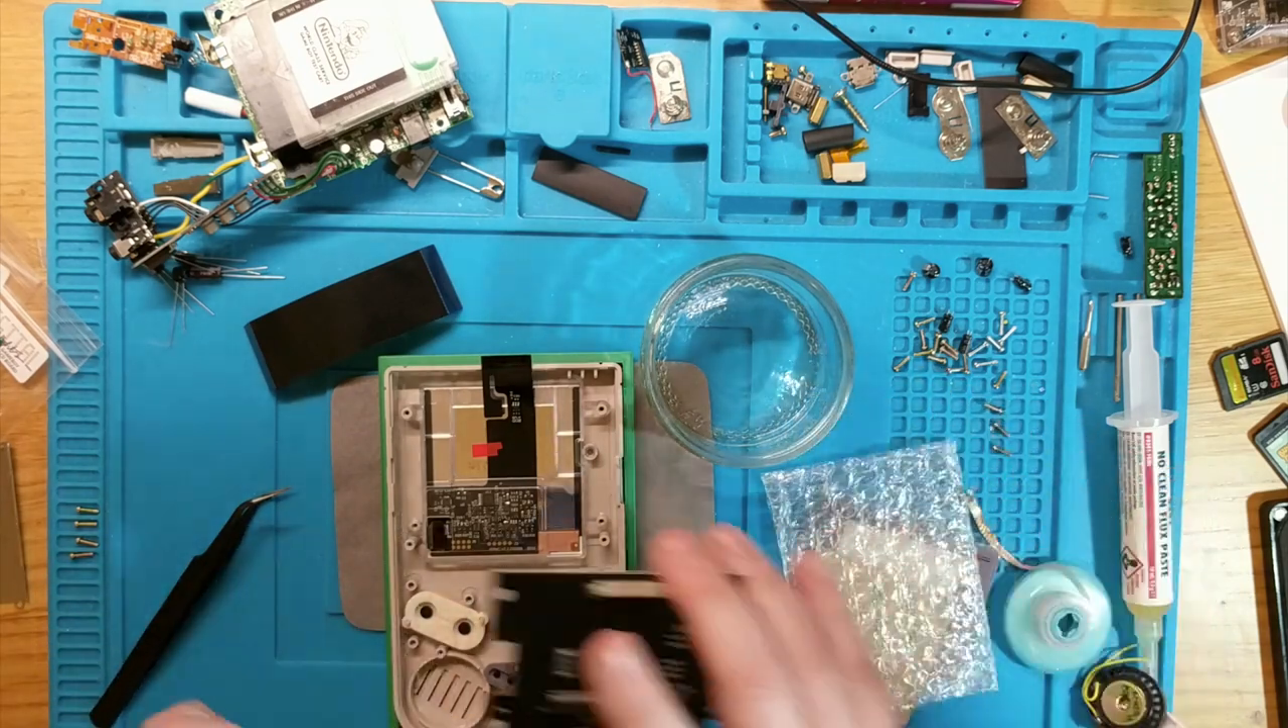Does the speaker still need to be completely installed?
Yes.